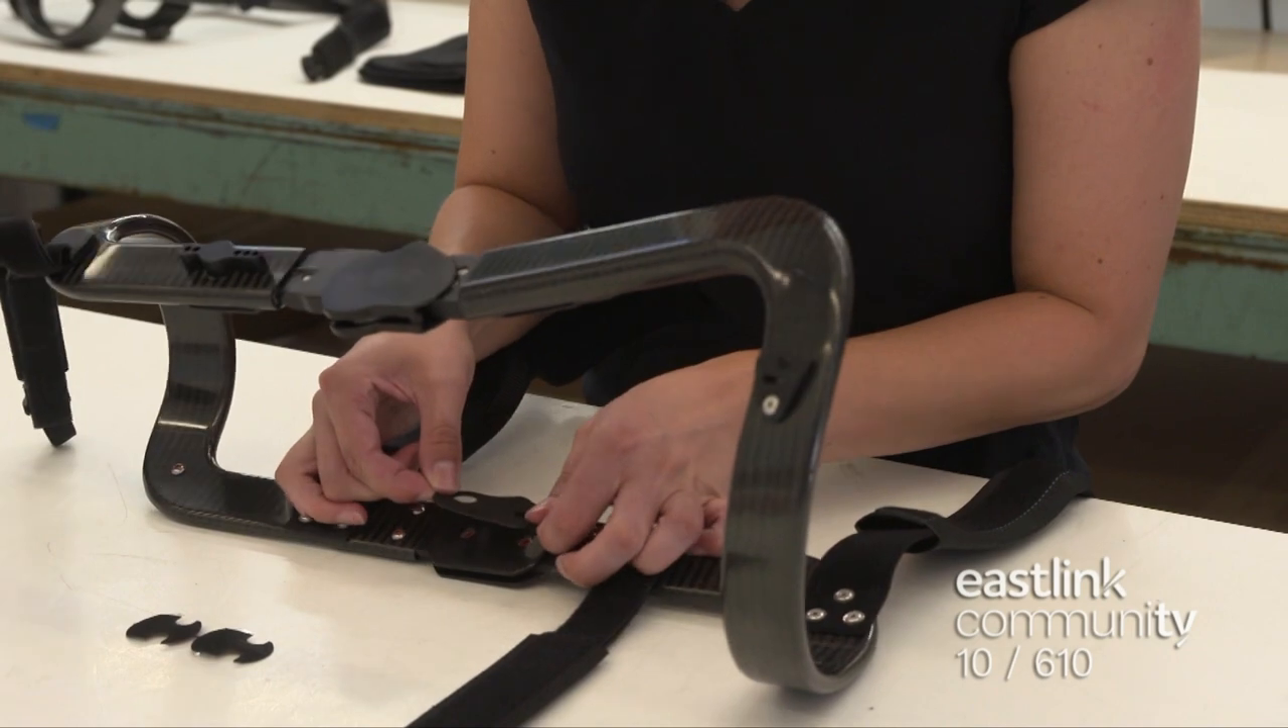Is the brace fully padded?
No.